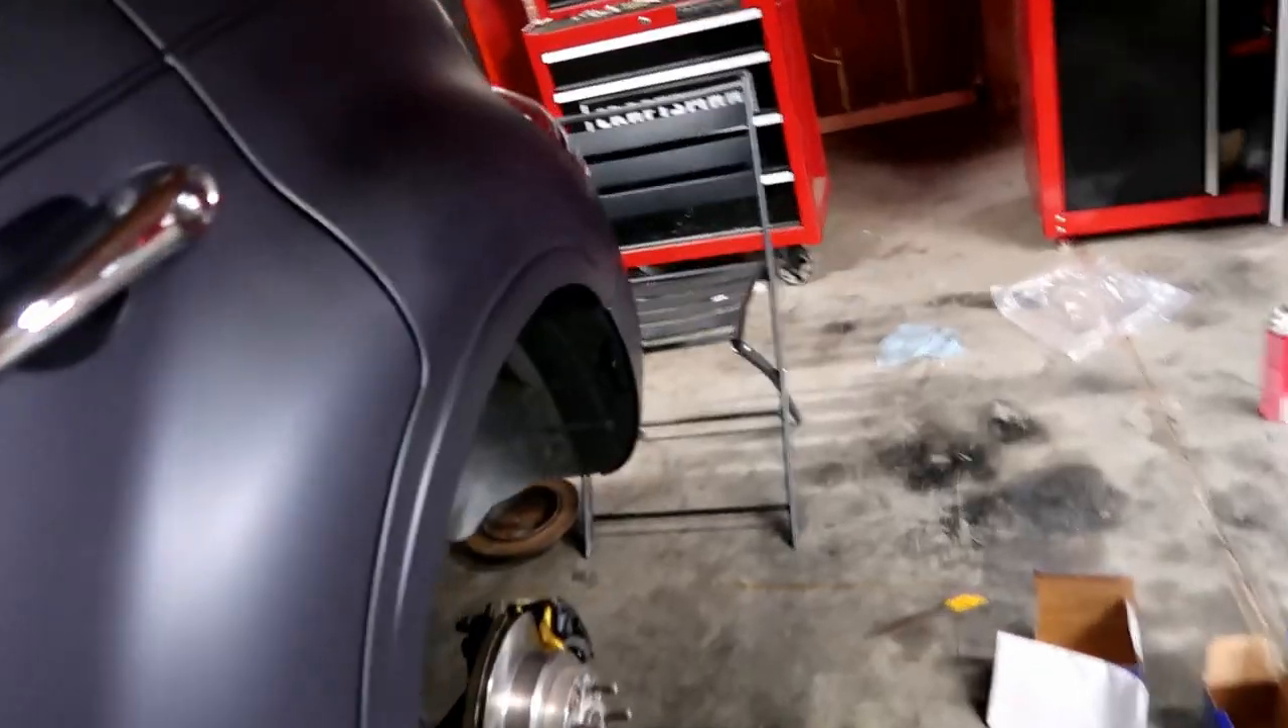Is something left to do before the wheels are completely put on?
Yes.